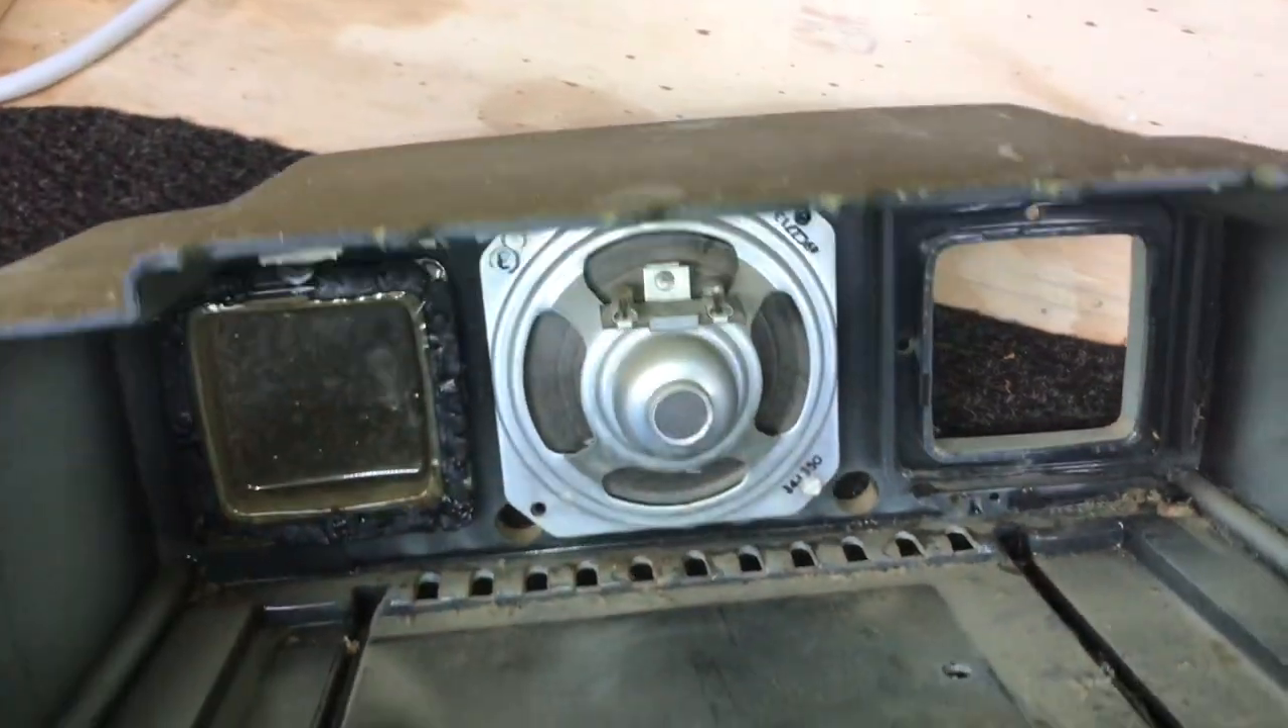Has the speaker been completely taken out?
No.